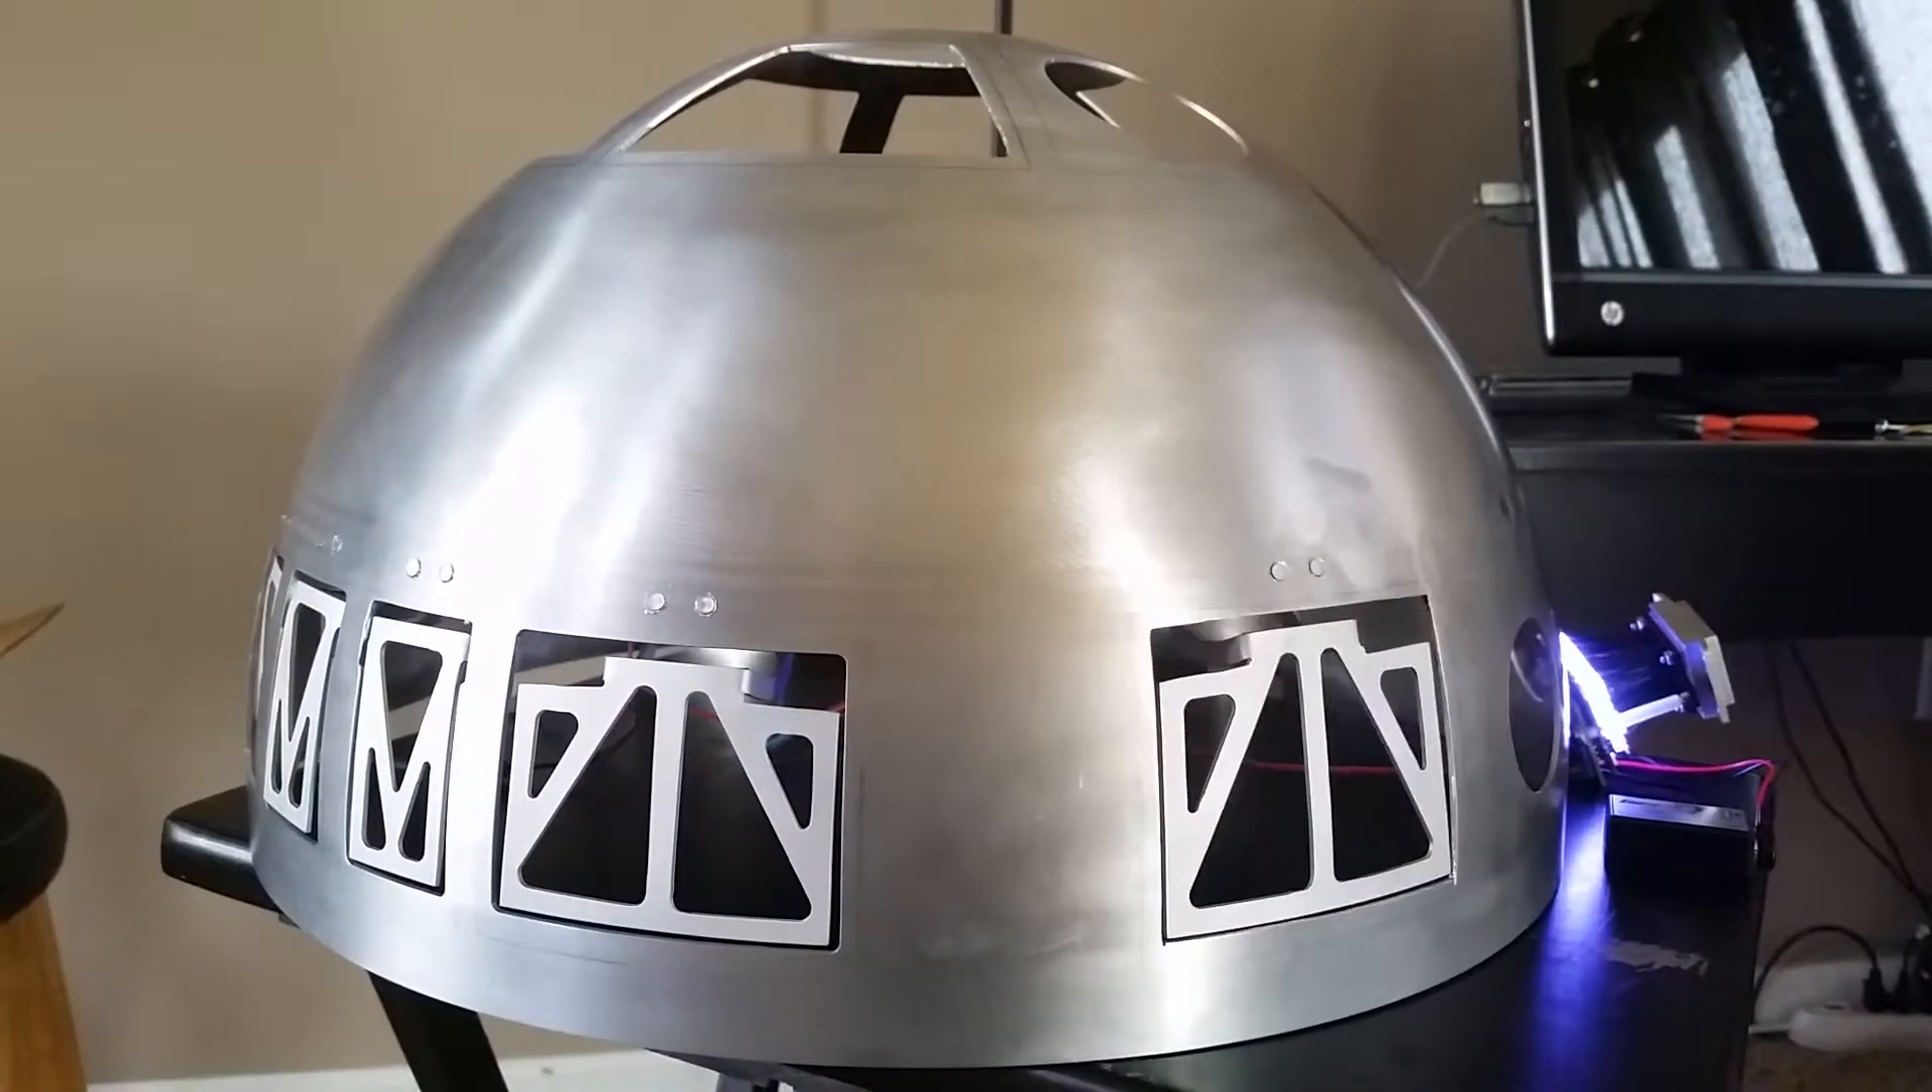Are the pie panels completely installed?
No.